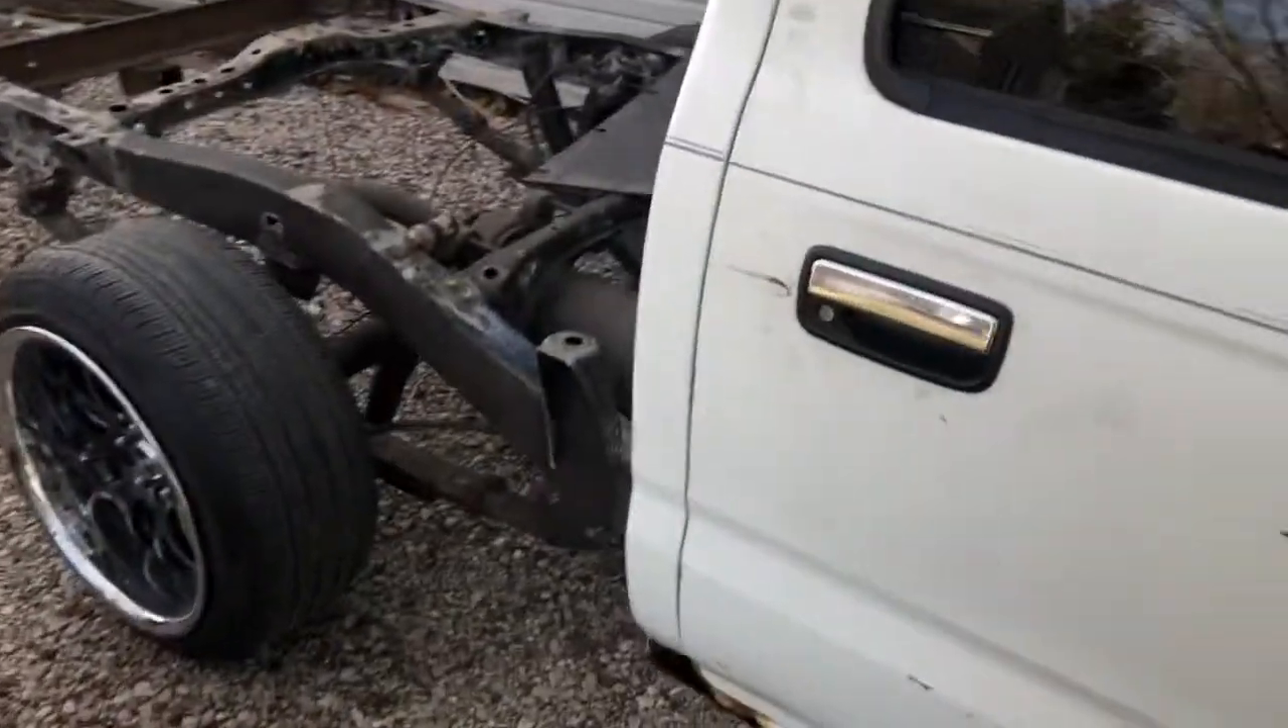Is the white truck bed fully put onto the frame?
No.